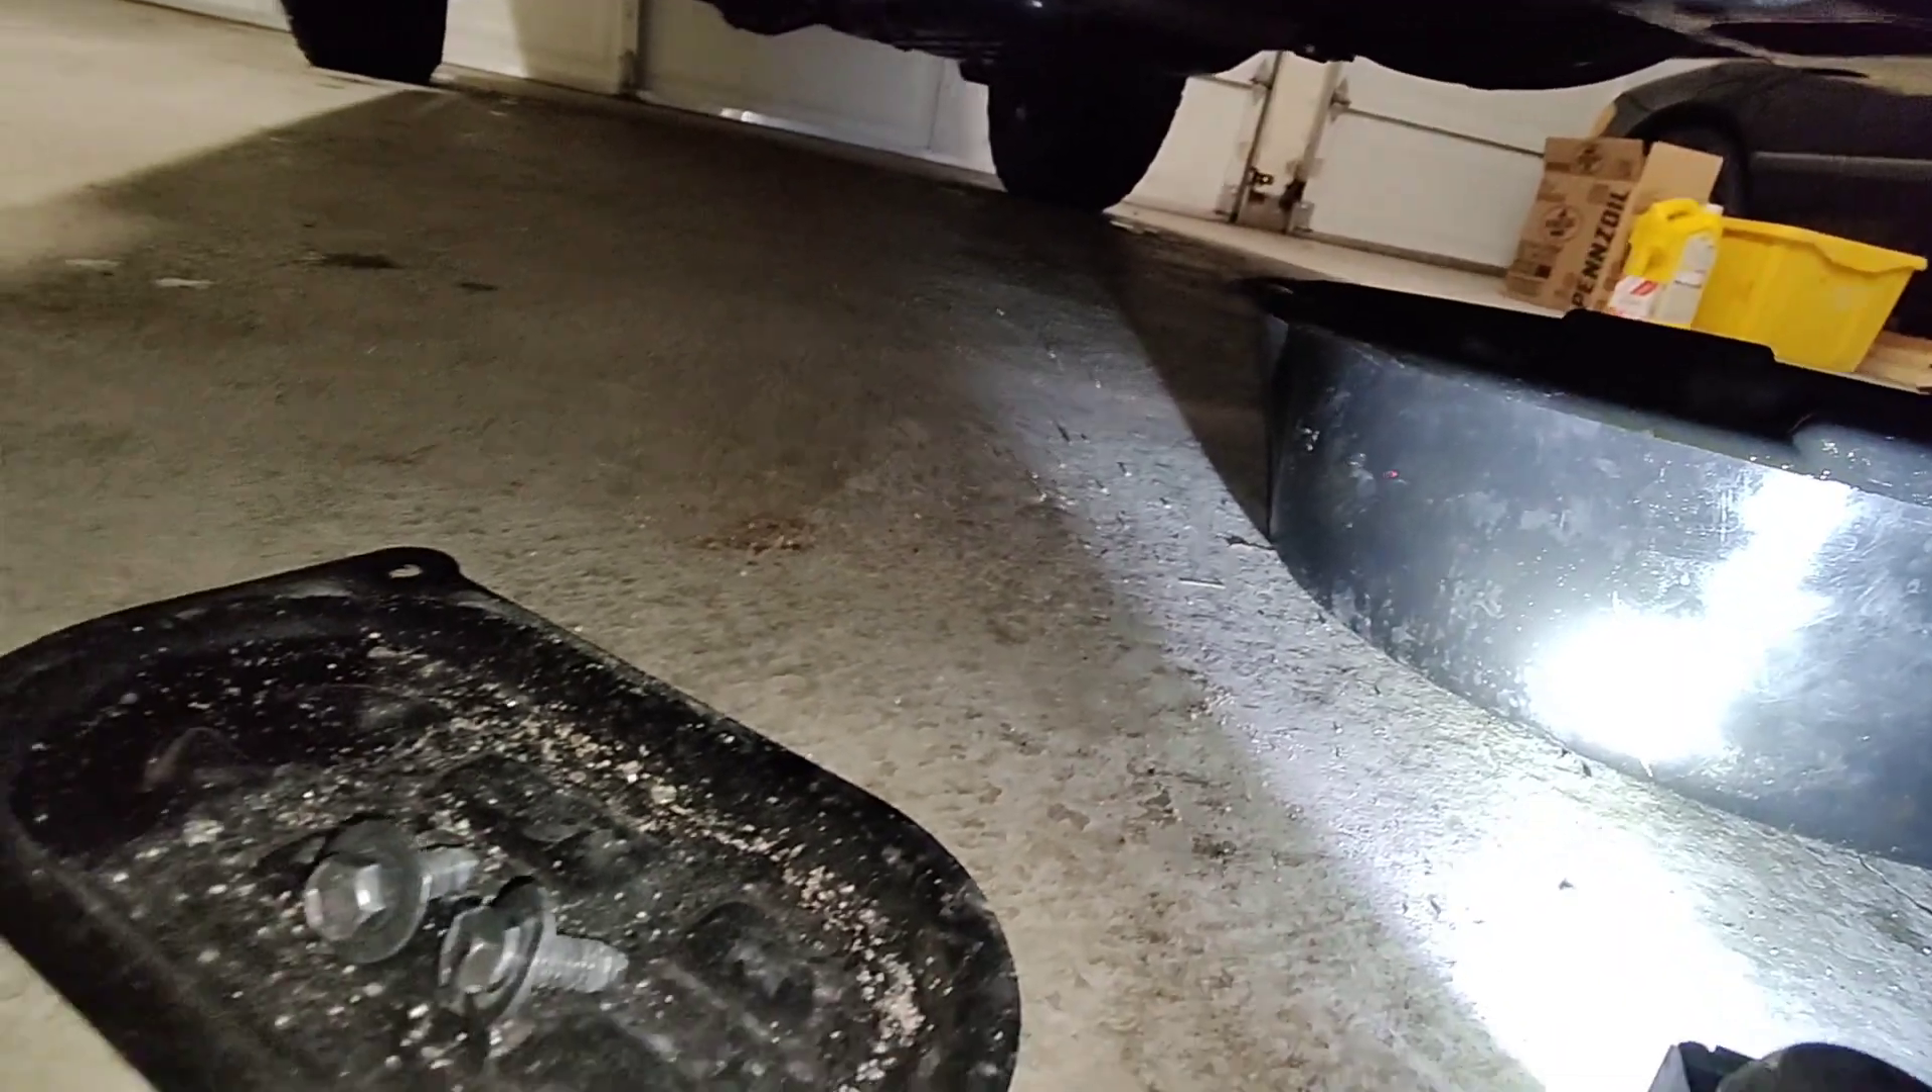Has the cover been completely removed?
Yes.